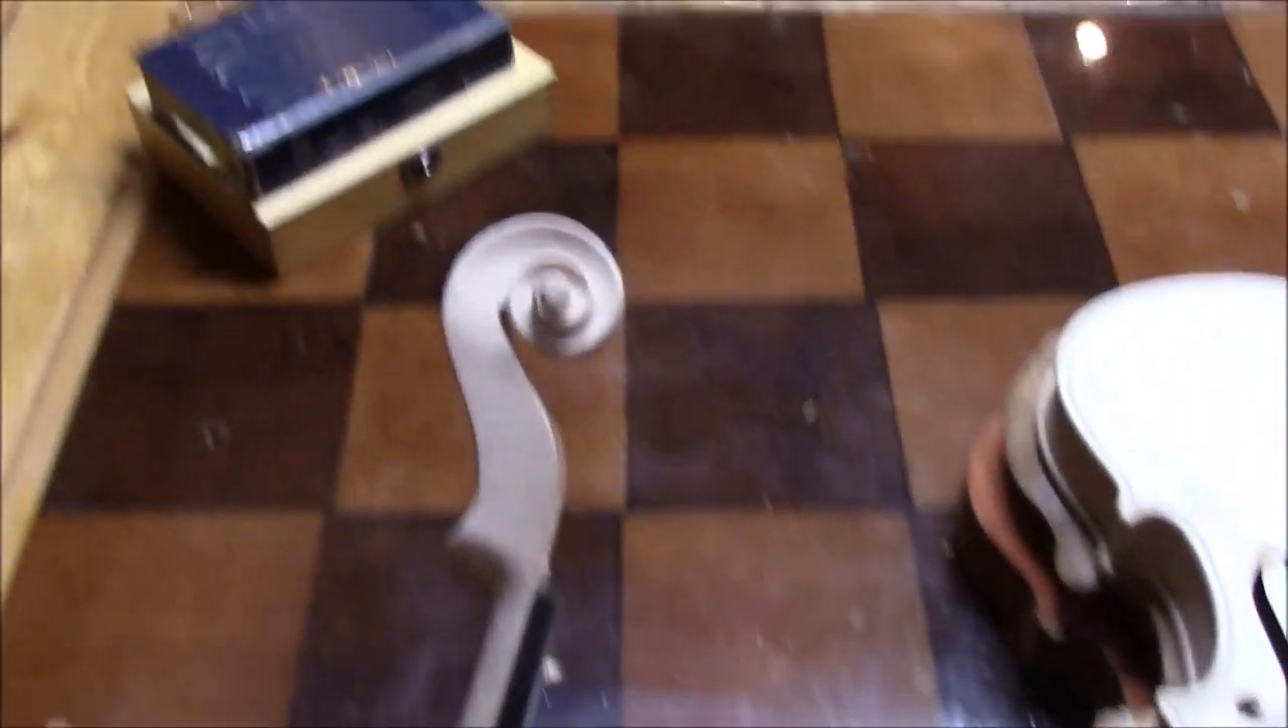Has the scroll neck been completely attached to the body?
No.